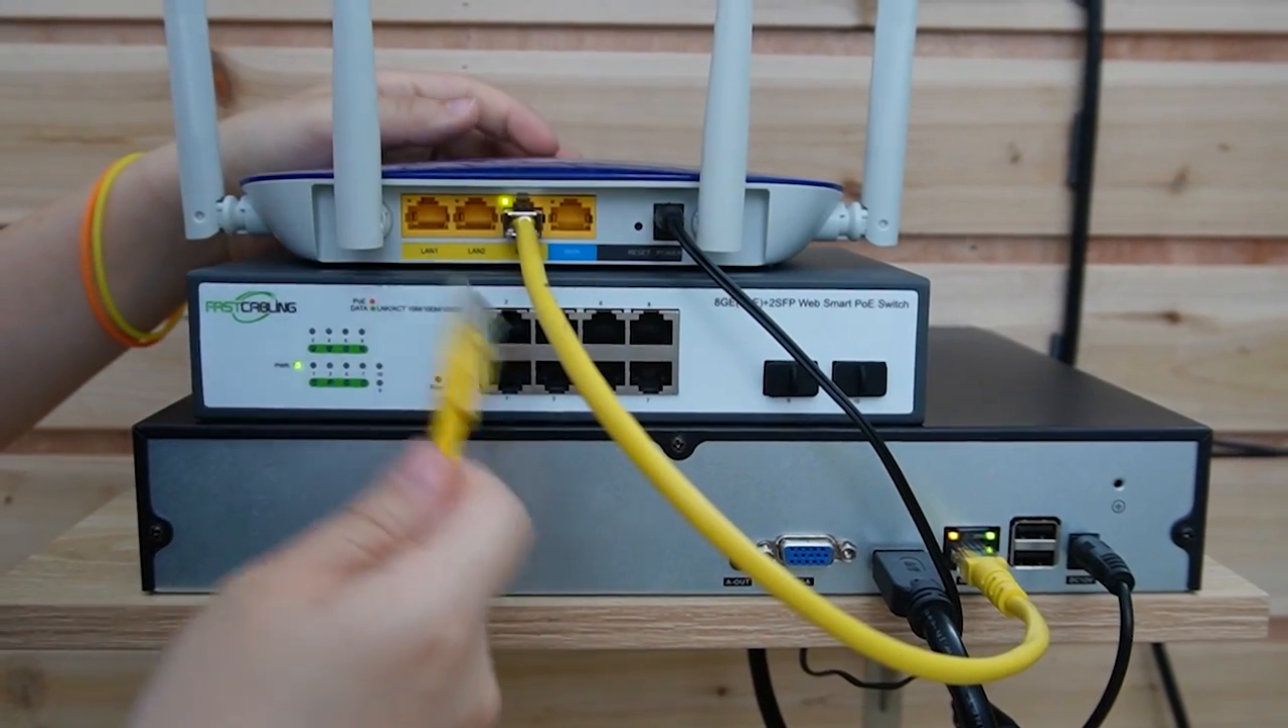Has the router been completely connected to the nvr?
Yes.